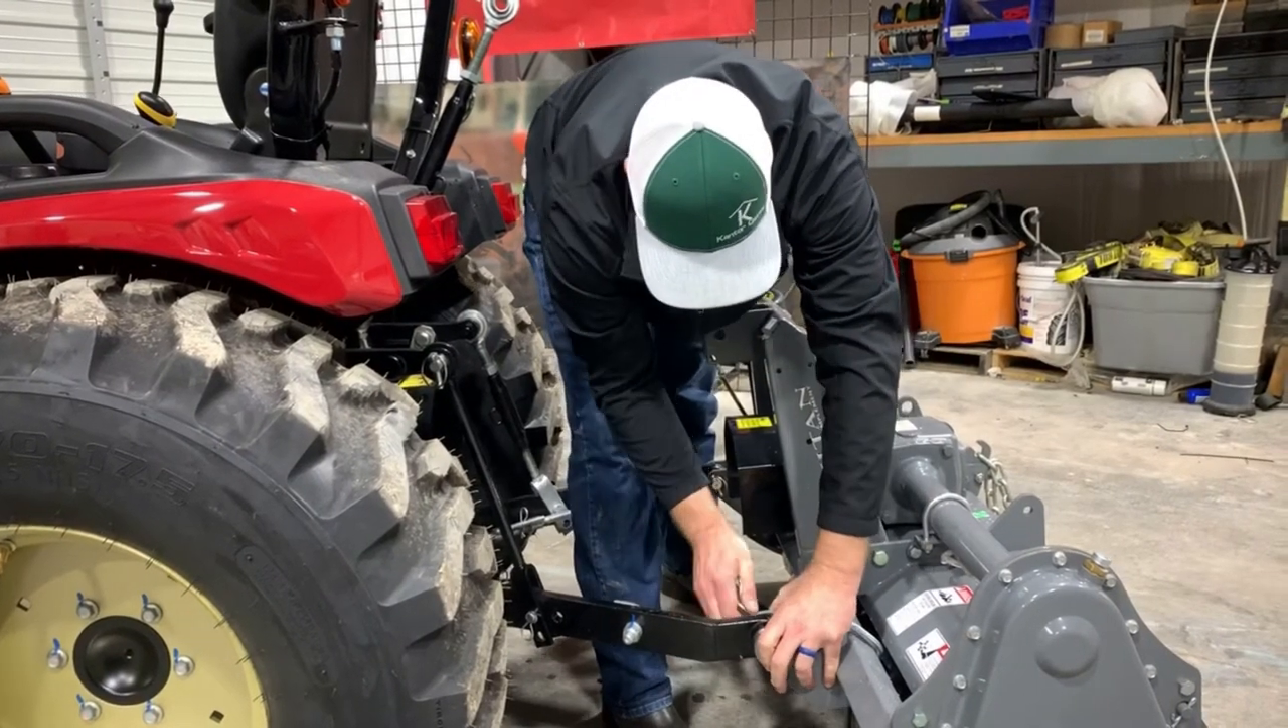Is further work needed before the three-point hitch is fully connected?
Yes.